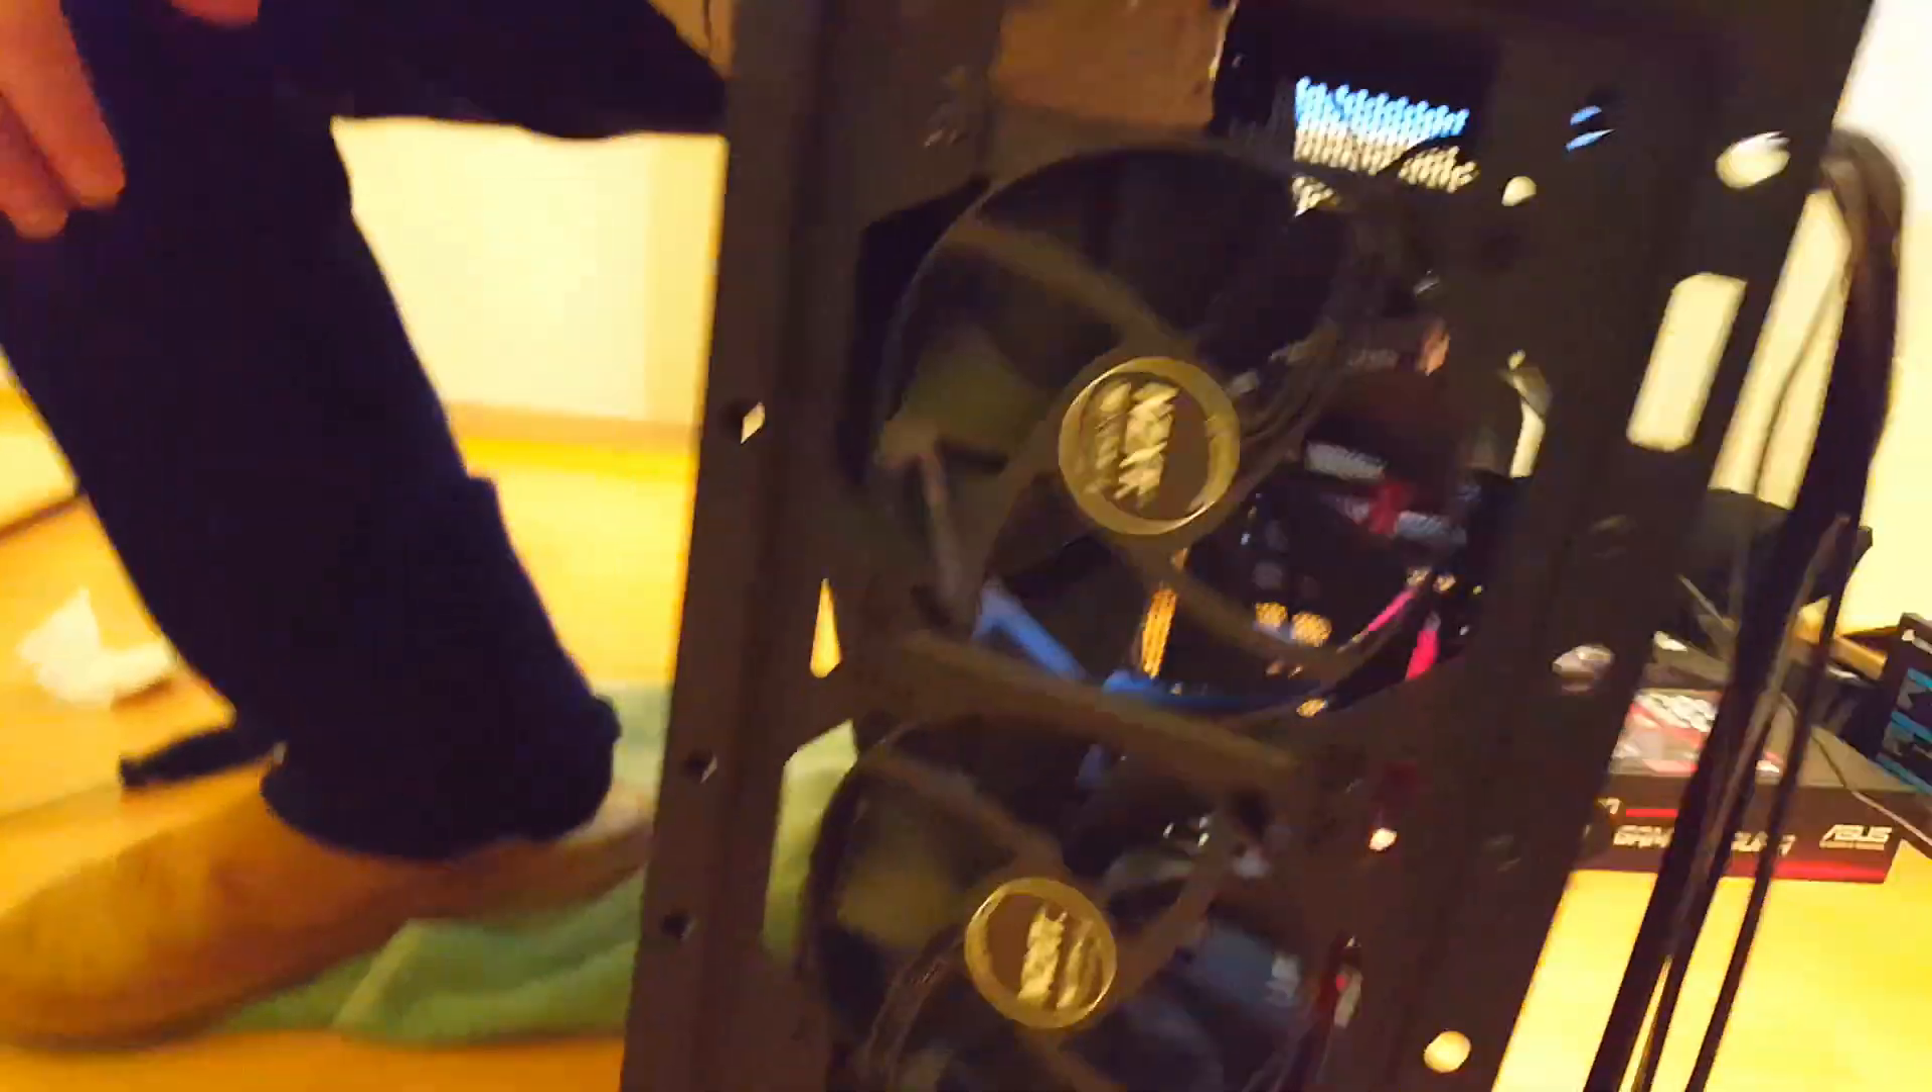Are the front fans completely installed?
Yes.